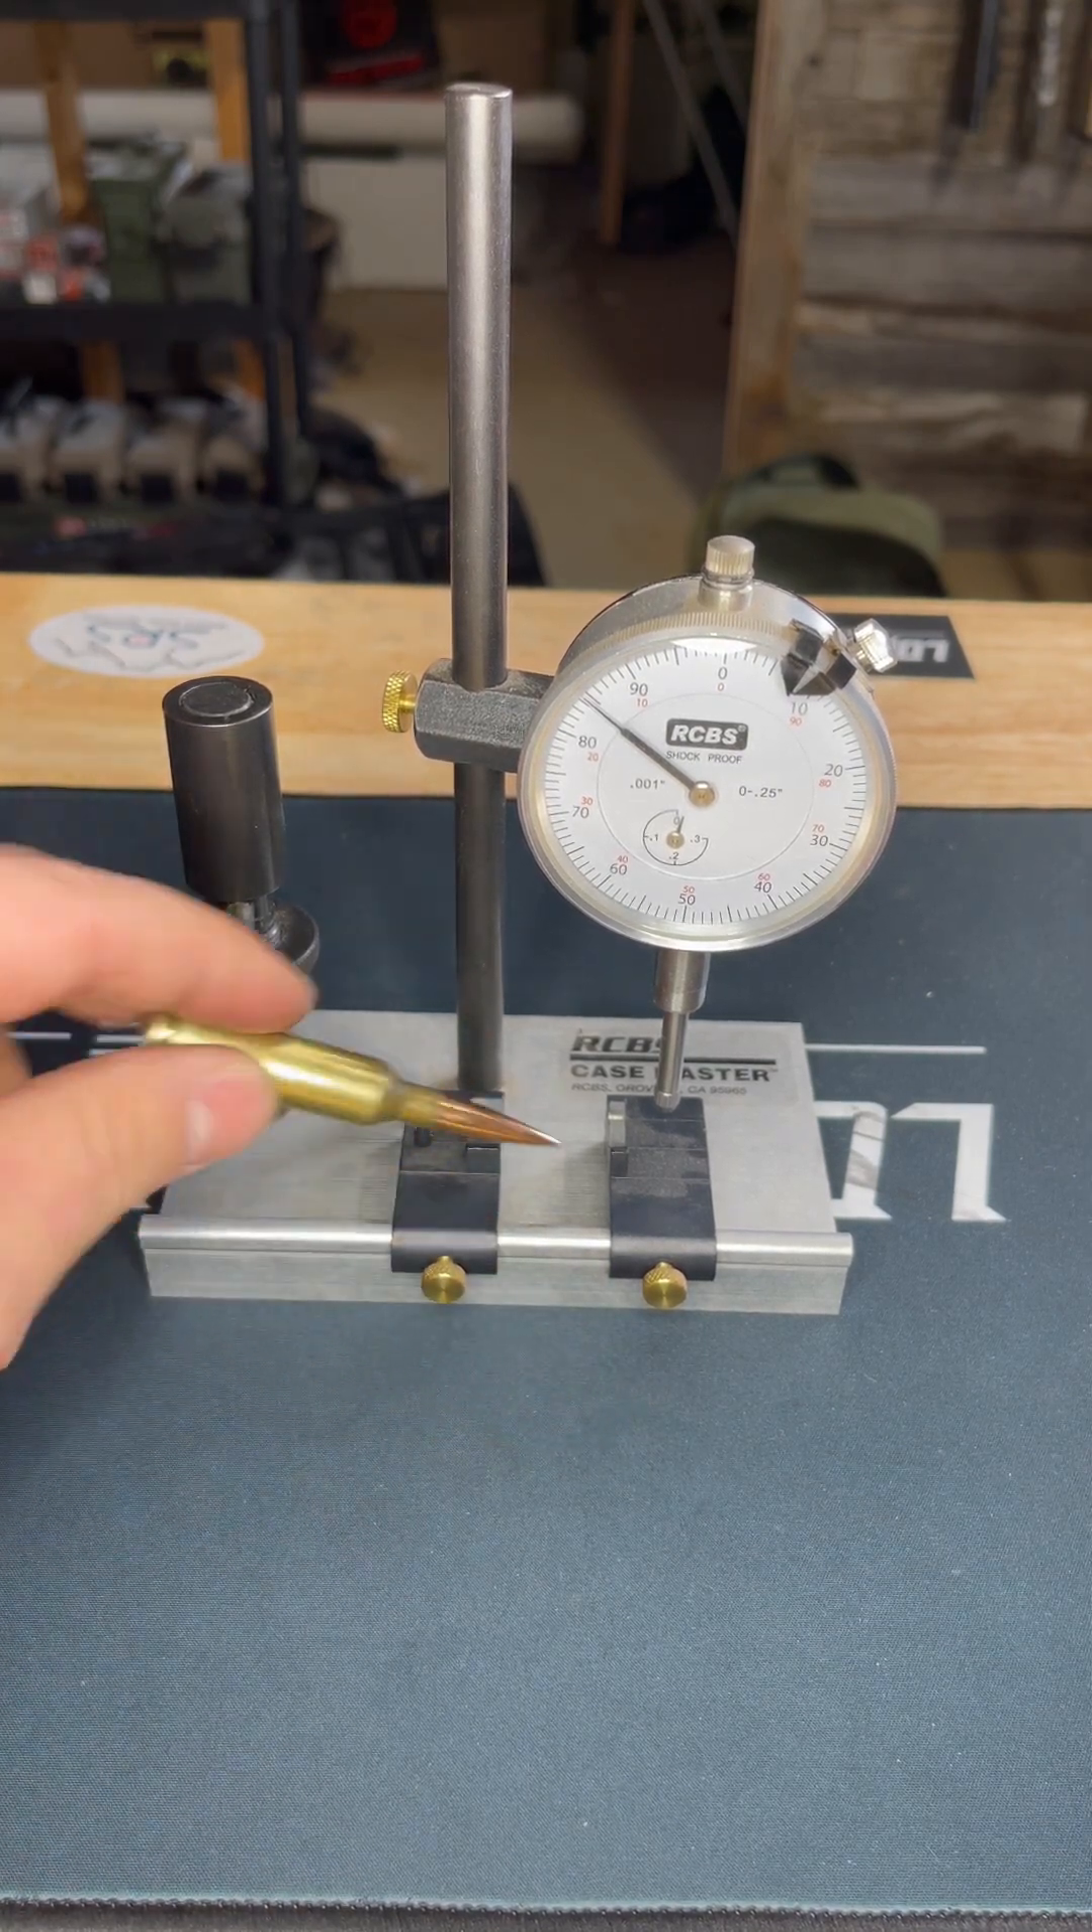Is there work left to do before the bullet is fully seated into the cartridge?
No.